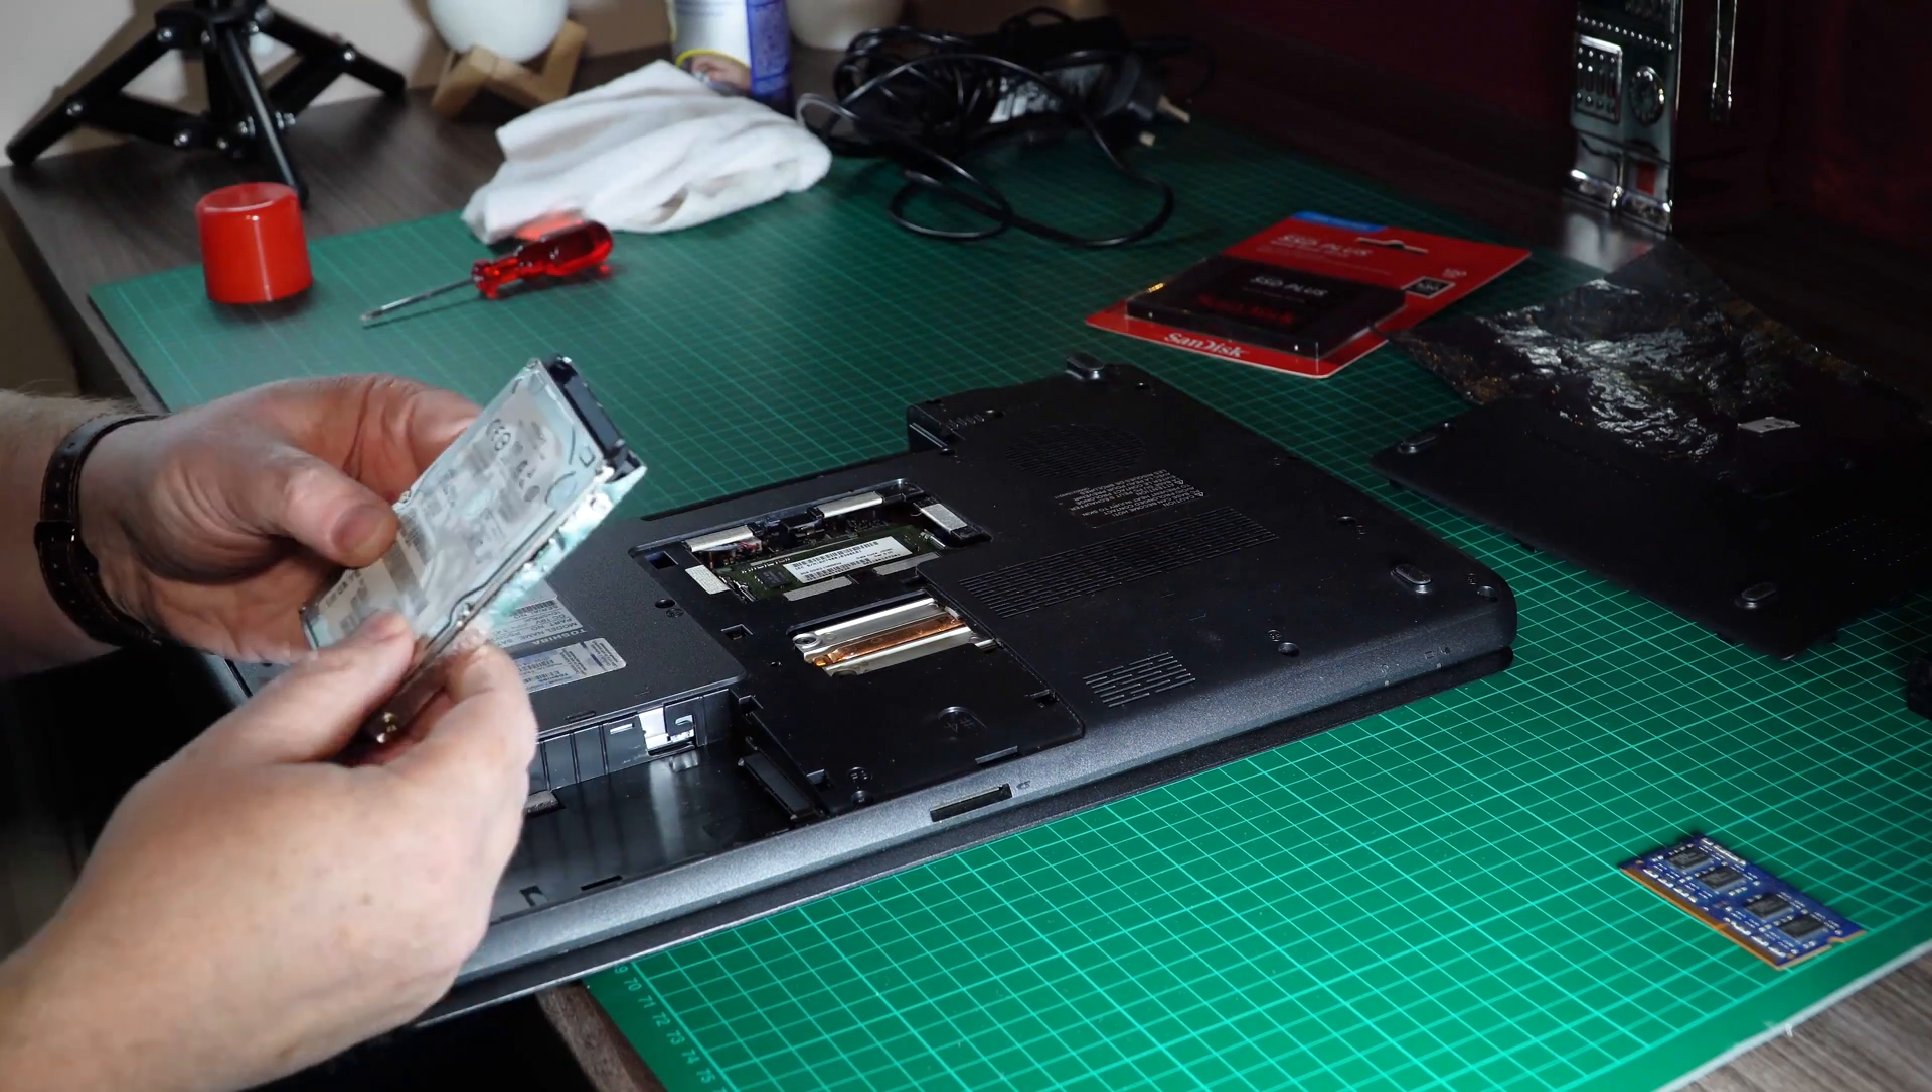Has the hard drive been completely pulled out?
Yes.